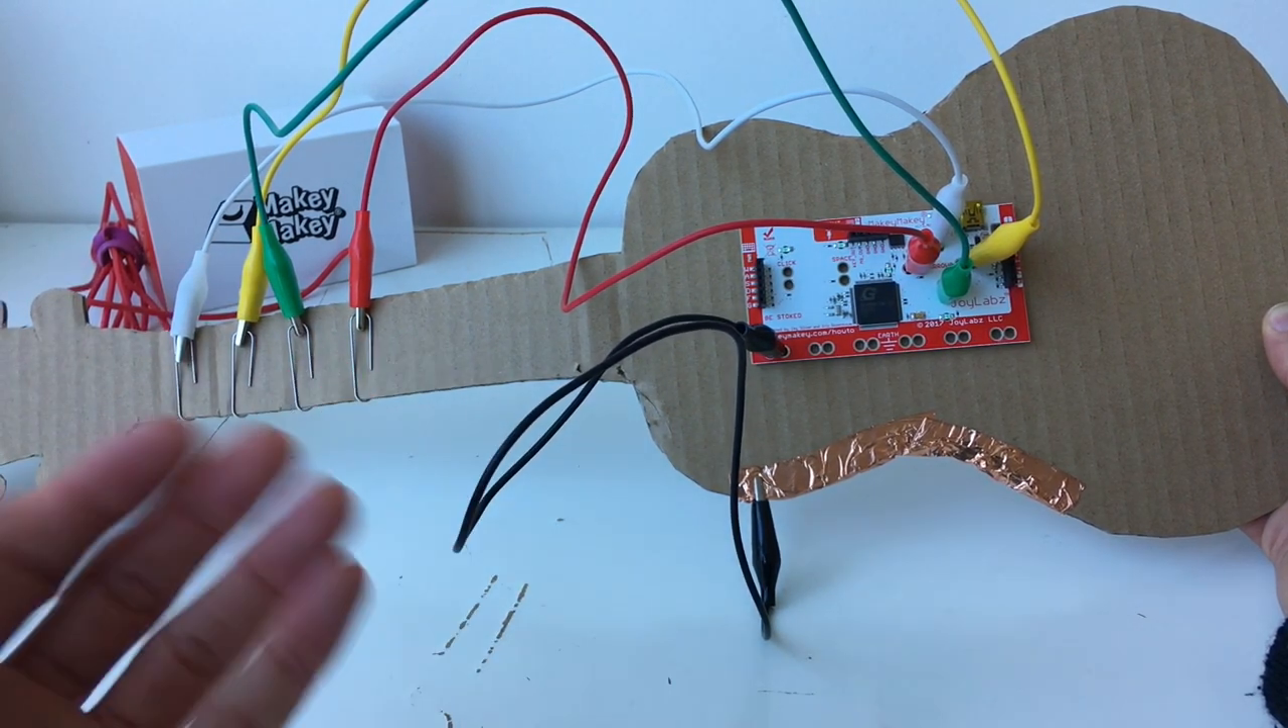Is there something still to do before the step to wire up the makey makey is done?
No.